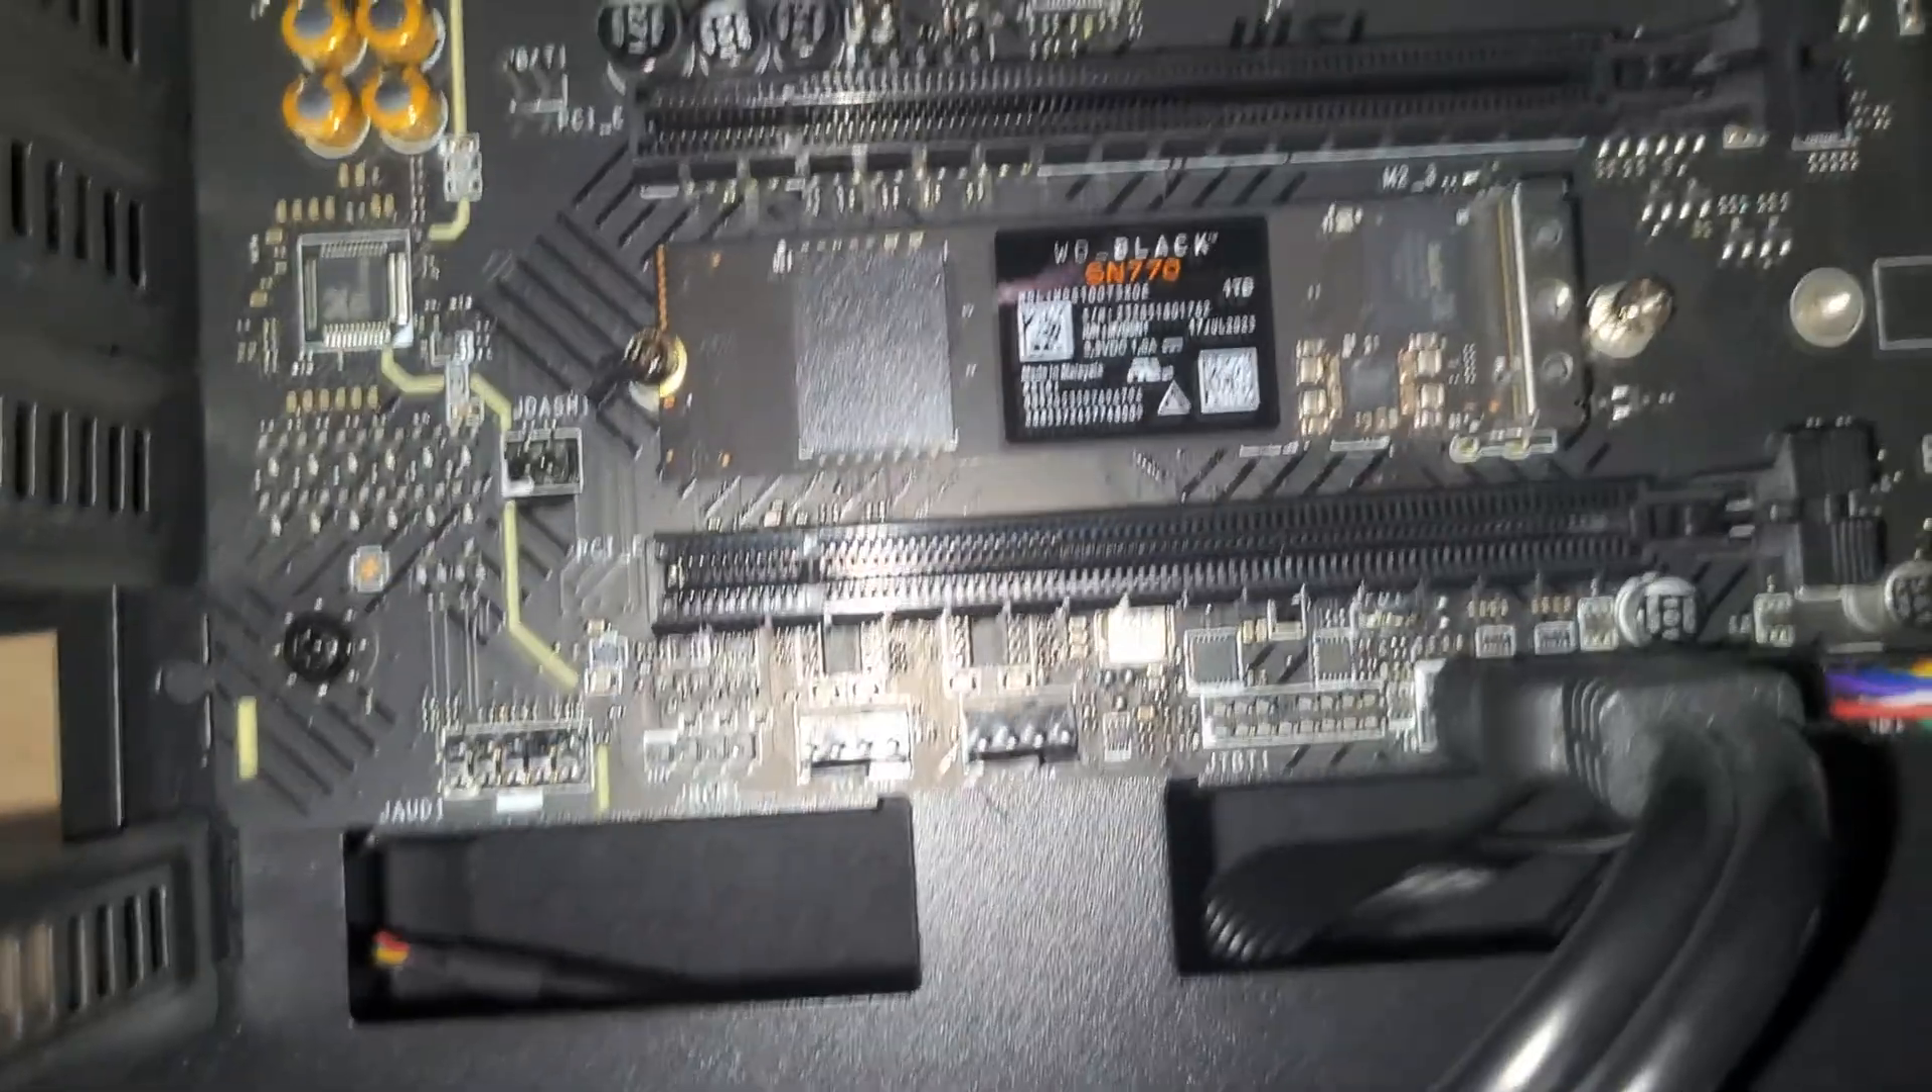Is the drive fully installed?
Yes.